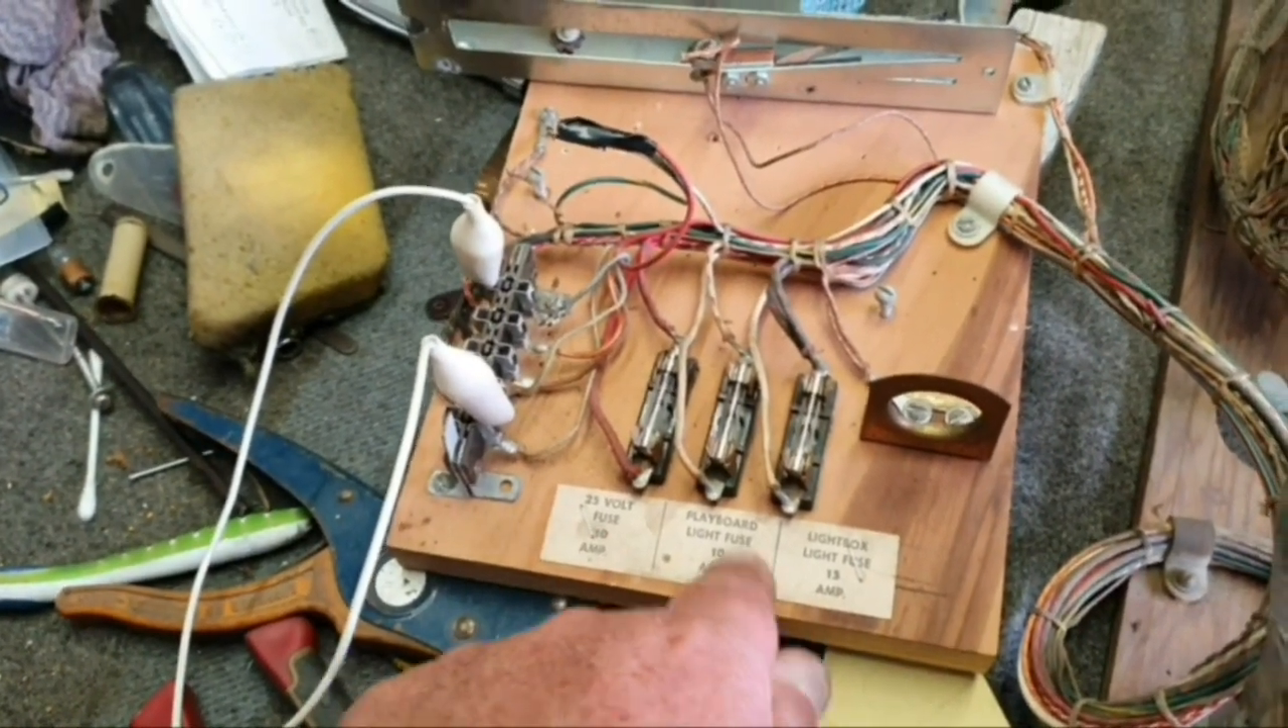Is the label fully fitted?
Yes.